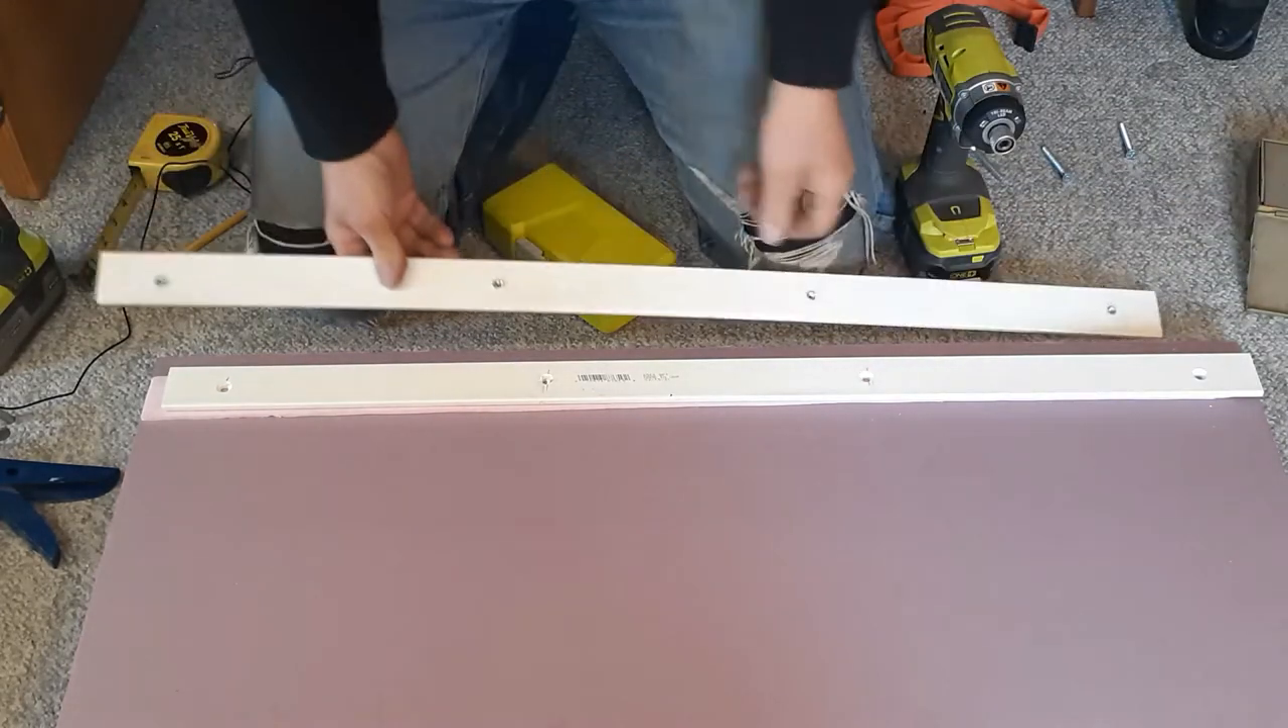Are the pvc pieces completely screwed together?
No.